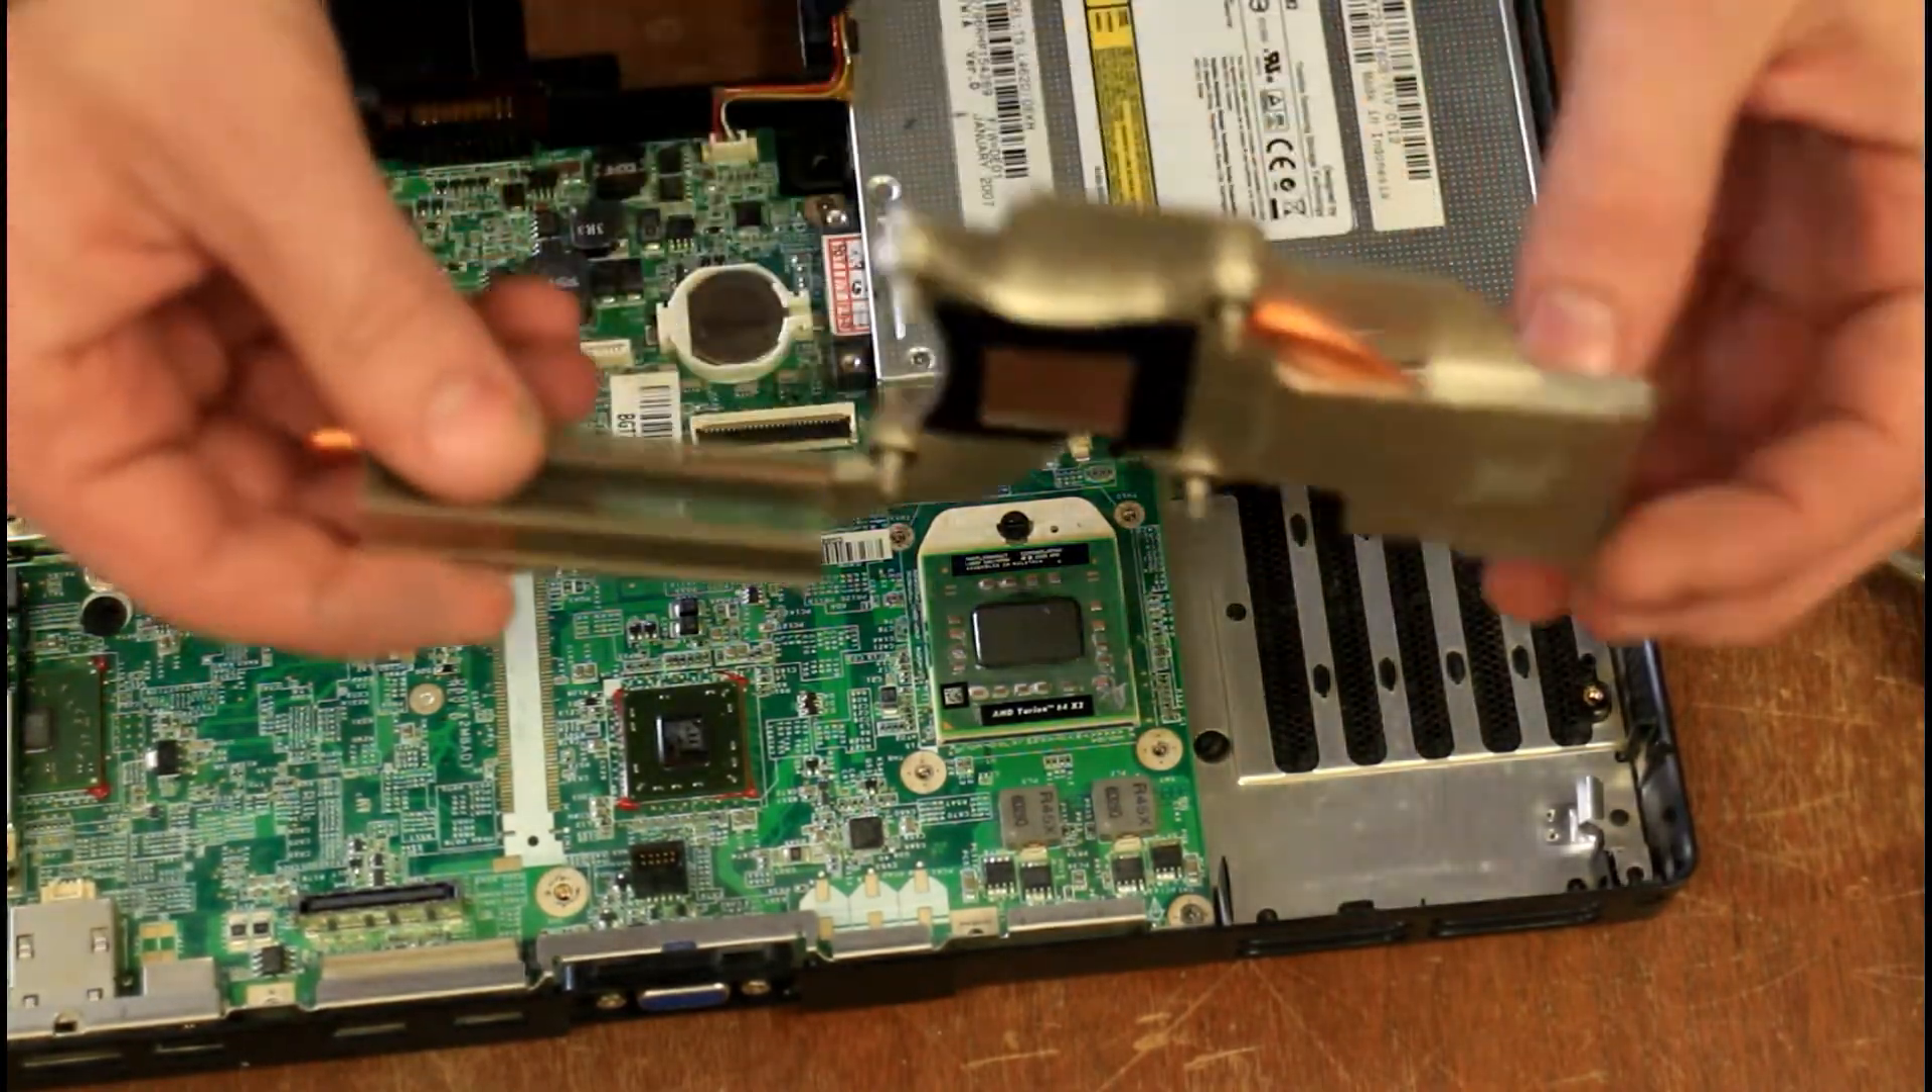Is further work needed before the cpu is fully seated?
No.